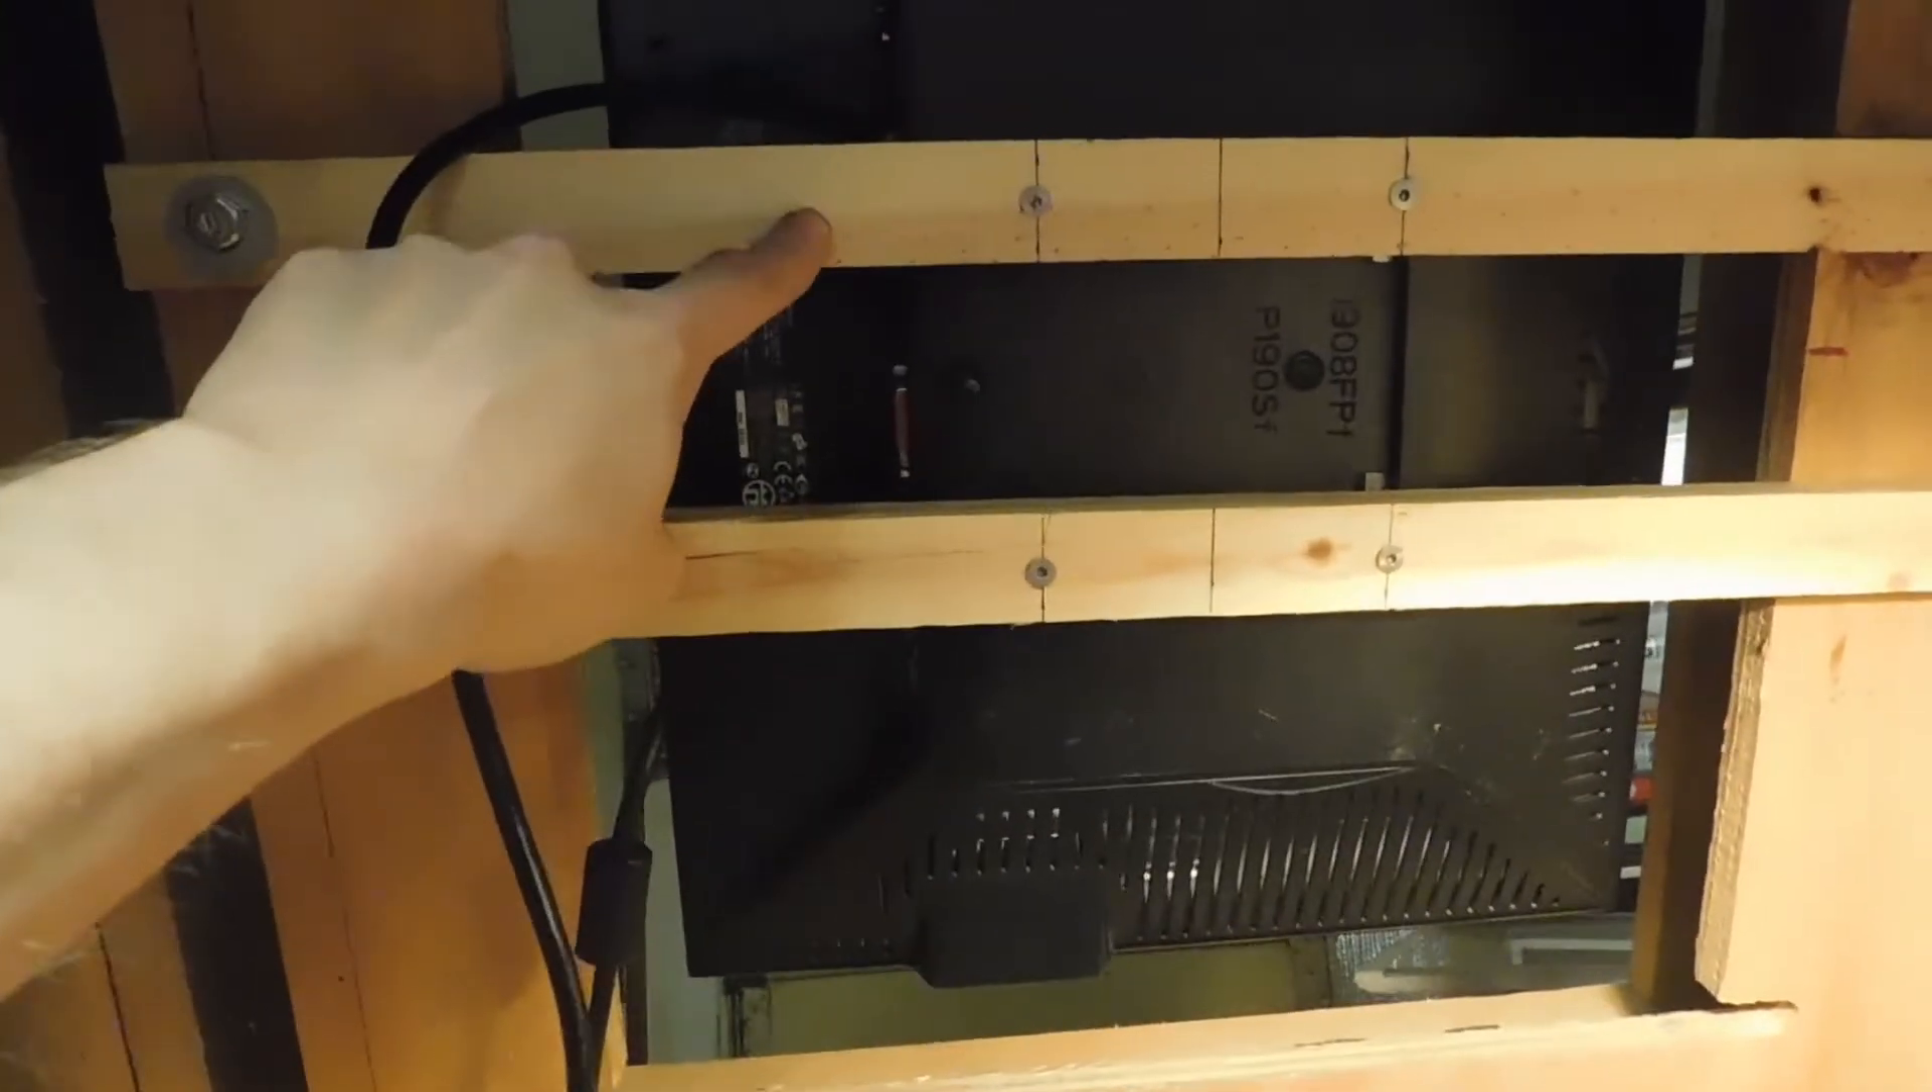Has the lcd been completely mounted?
Yes.